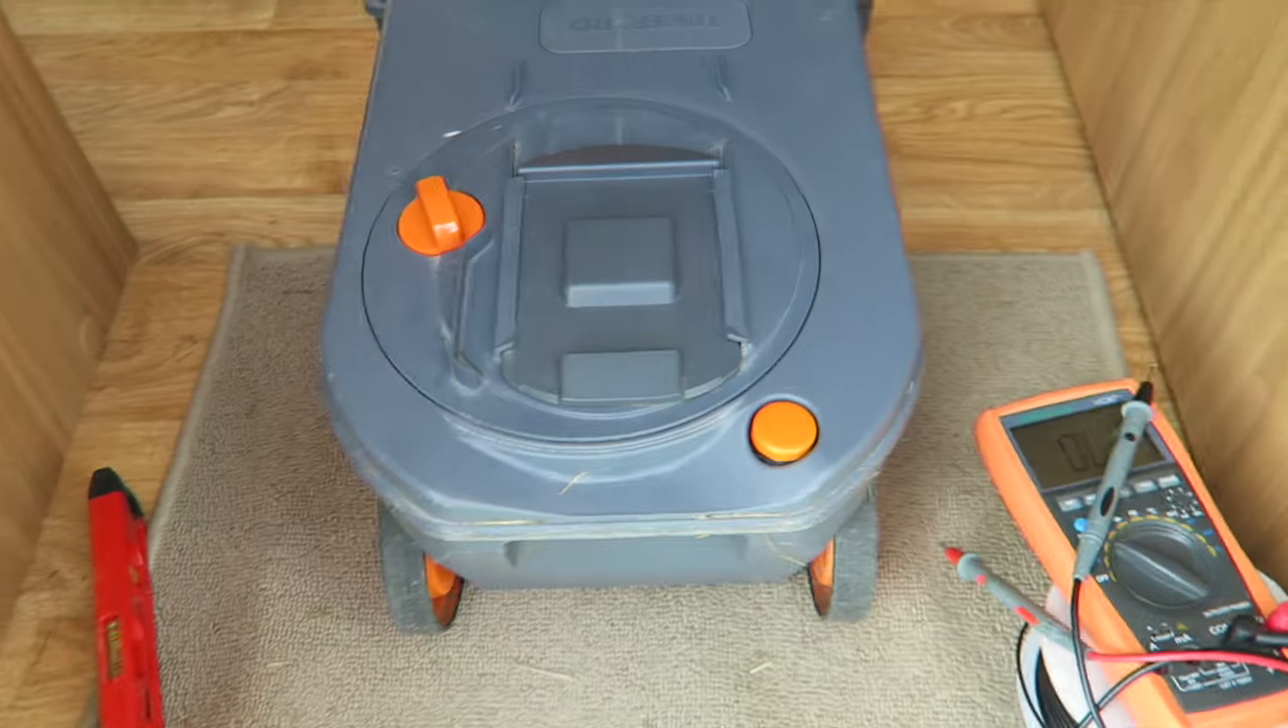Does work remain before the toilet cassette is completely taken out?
No.